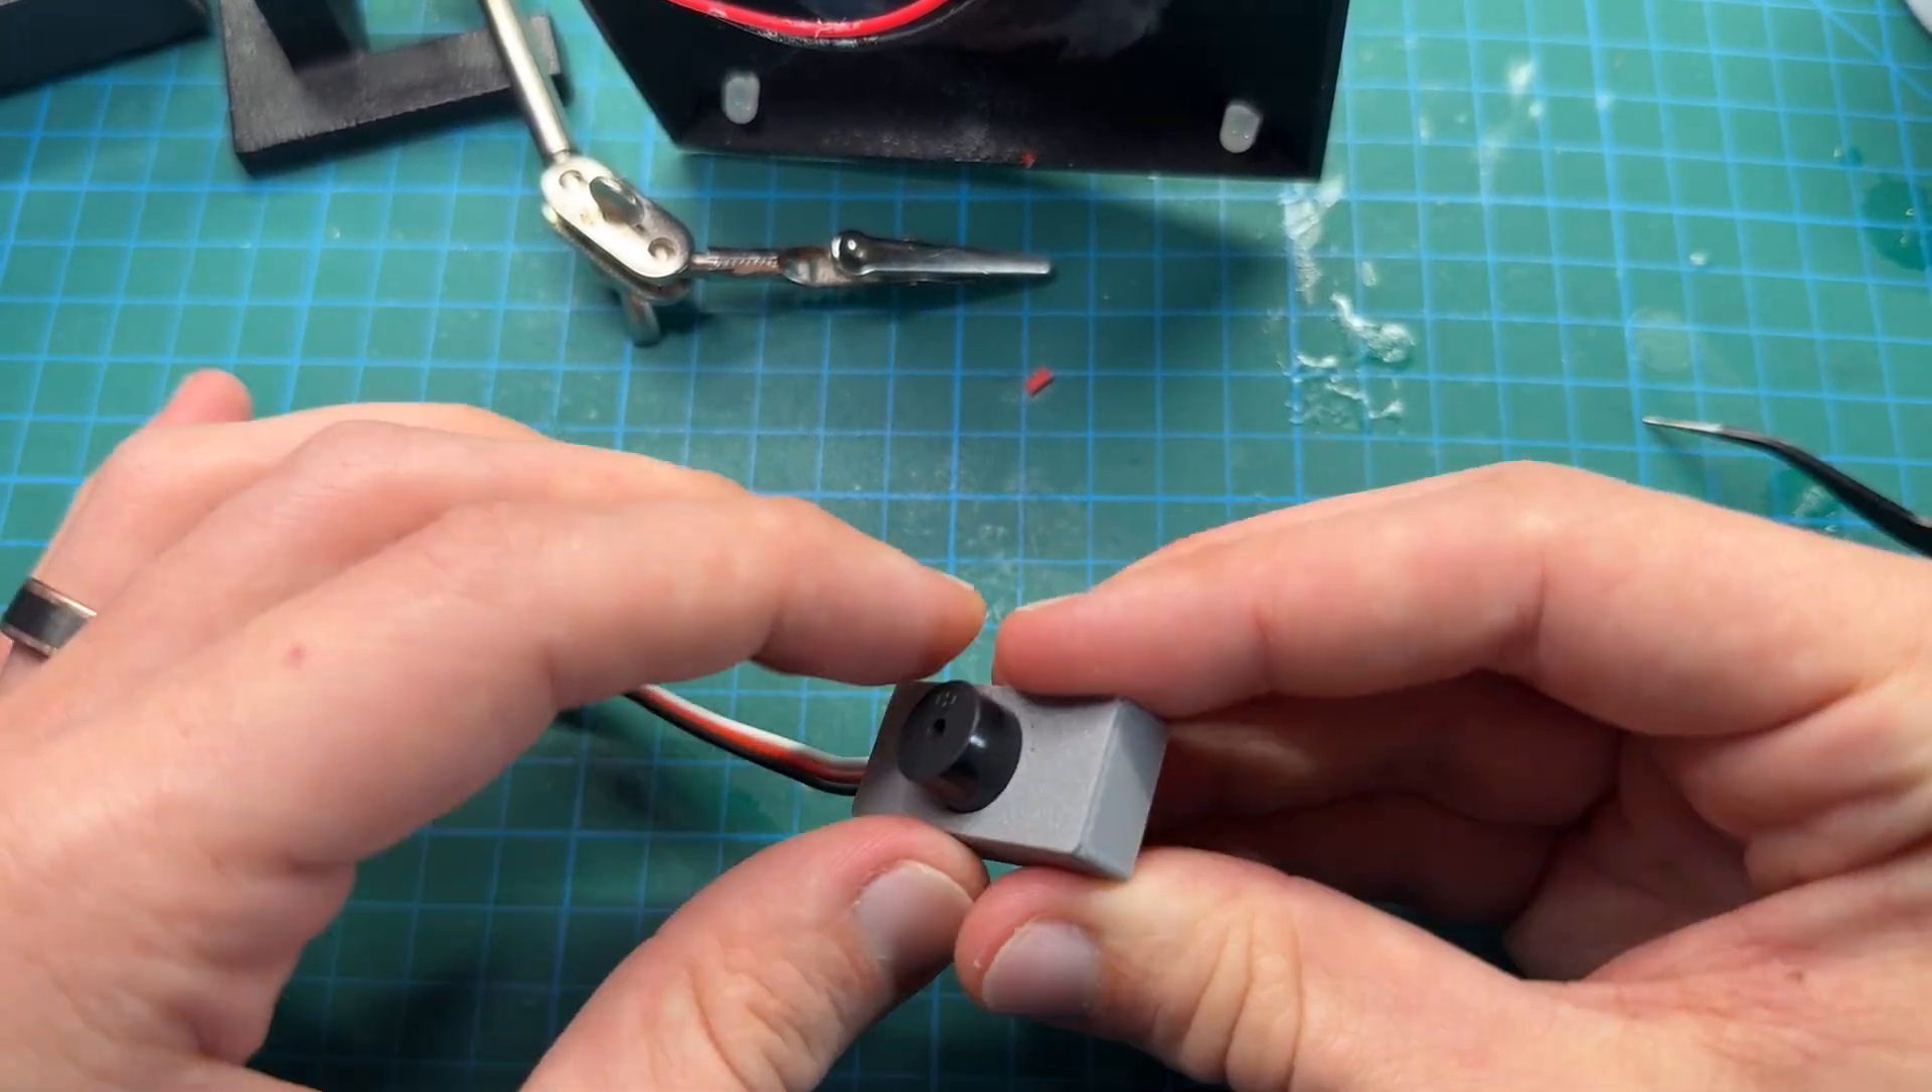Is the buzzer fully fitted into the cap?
Yes.